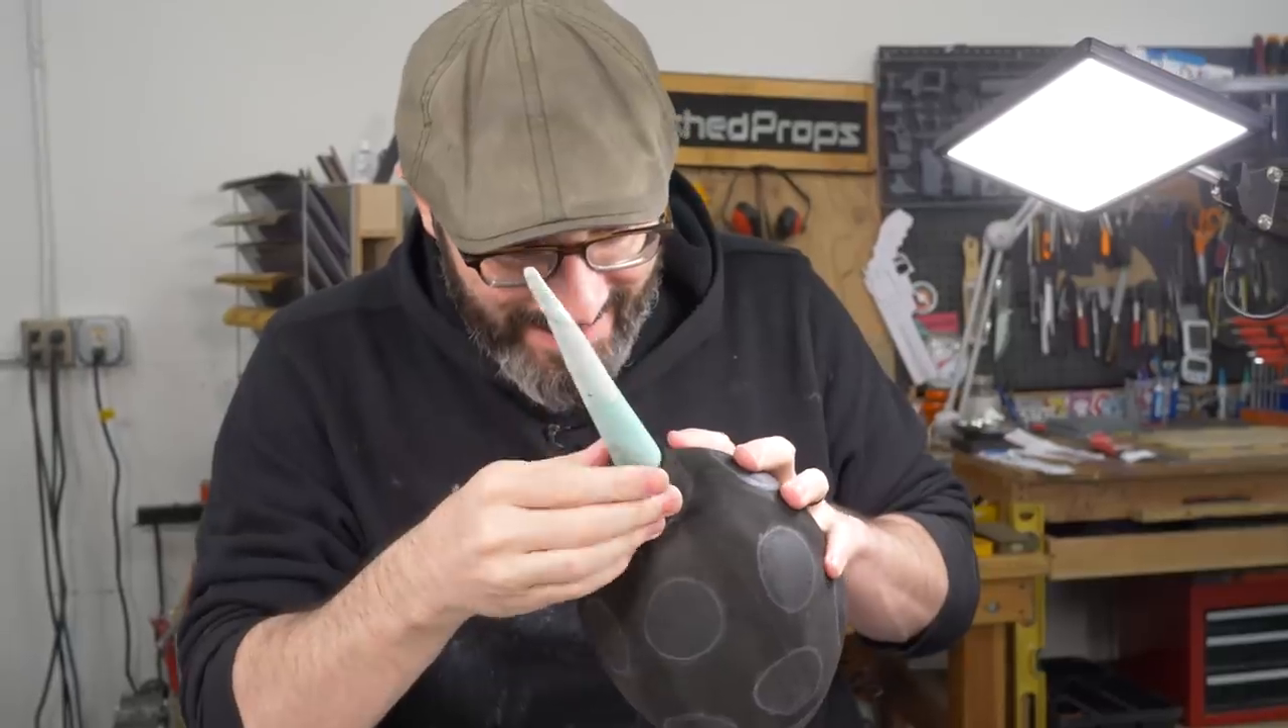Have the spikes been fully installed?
No.